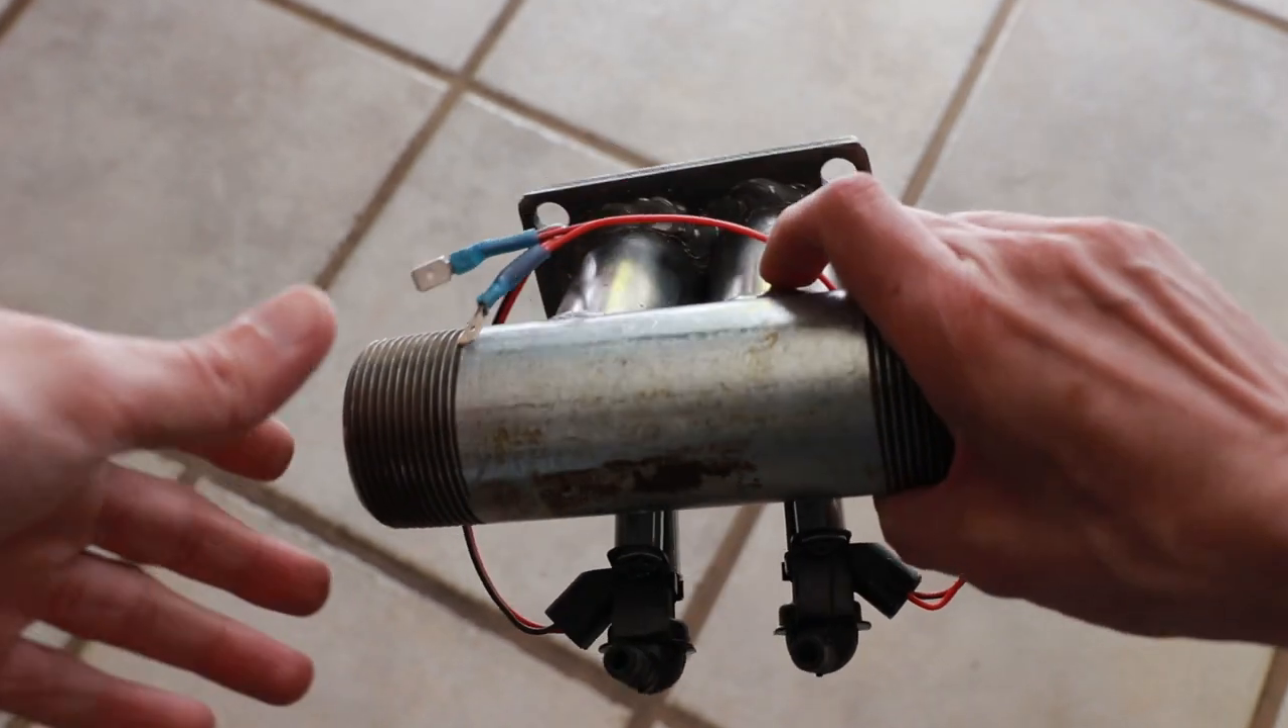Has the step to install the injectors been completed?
Yes.